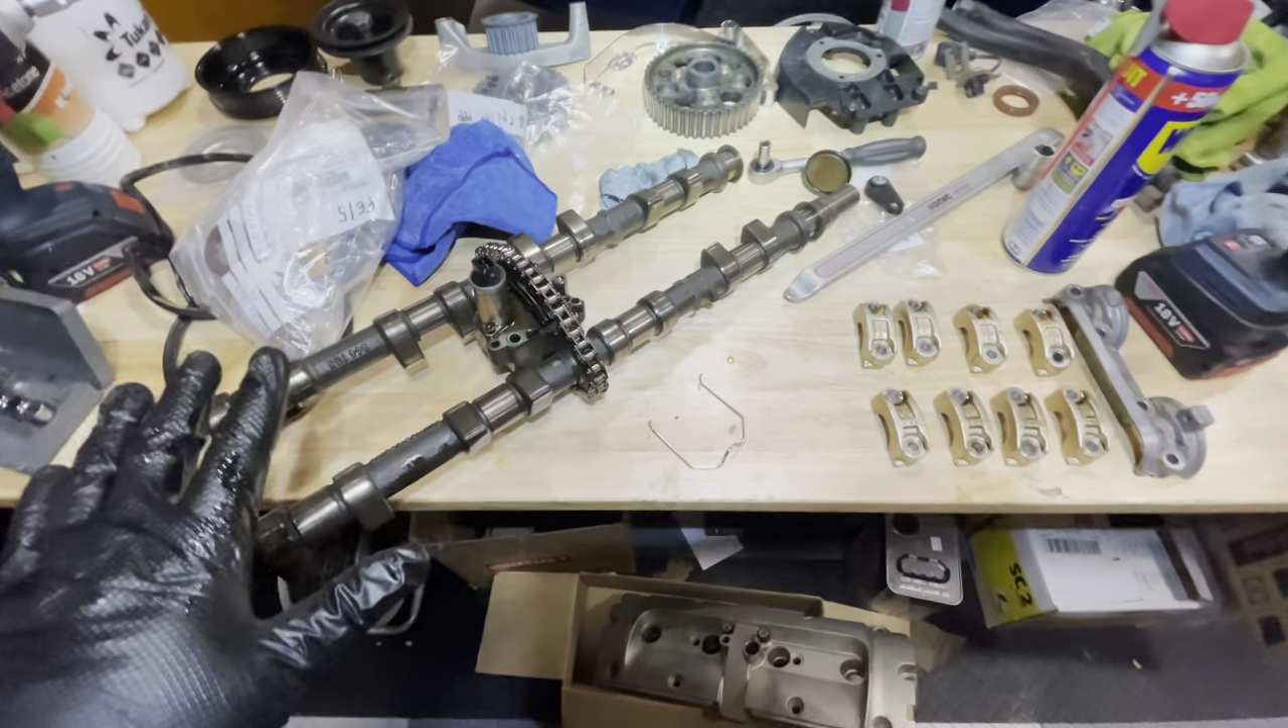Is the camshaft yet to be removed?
No.